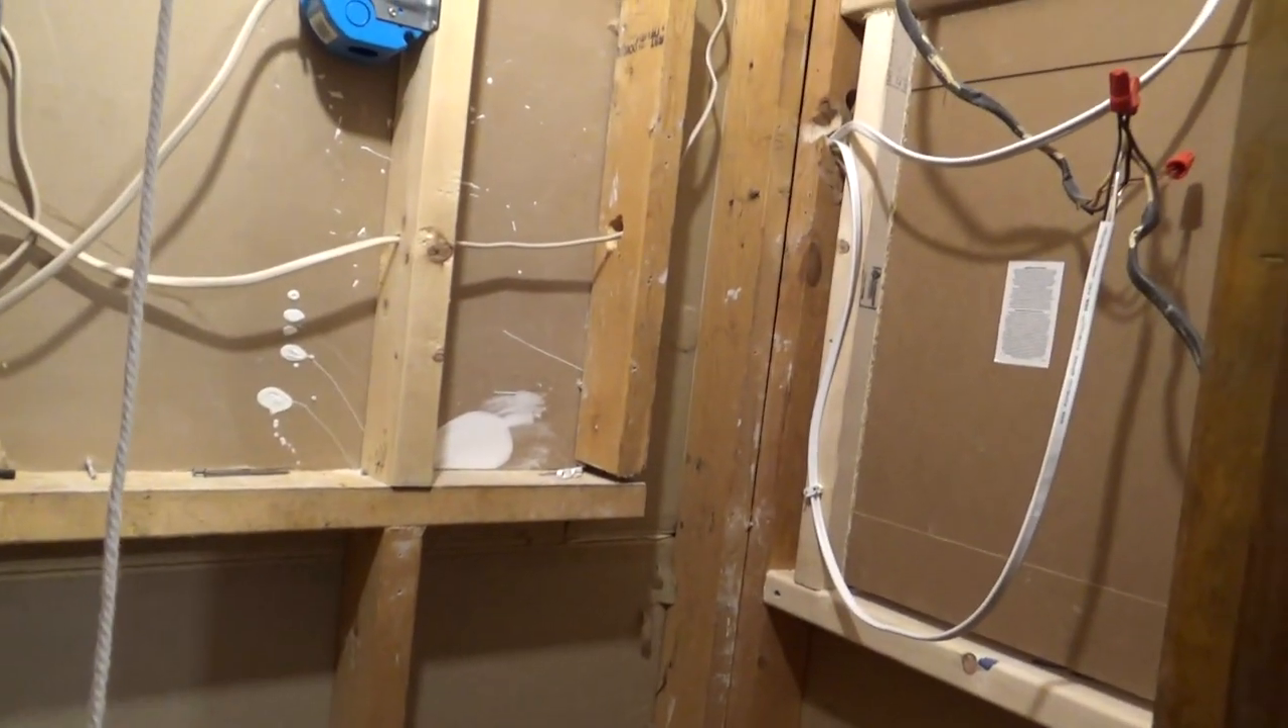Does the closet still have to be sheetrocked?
Yes.